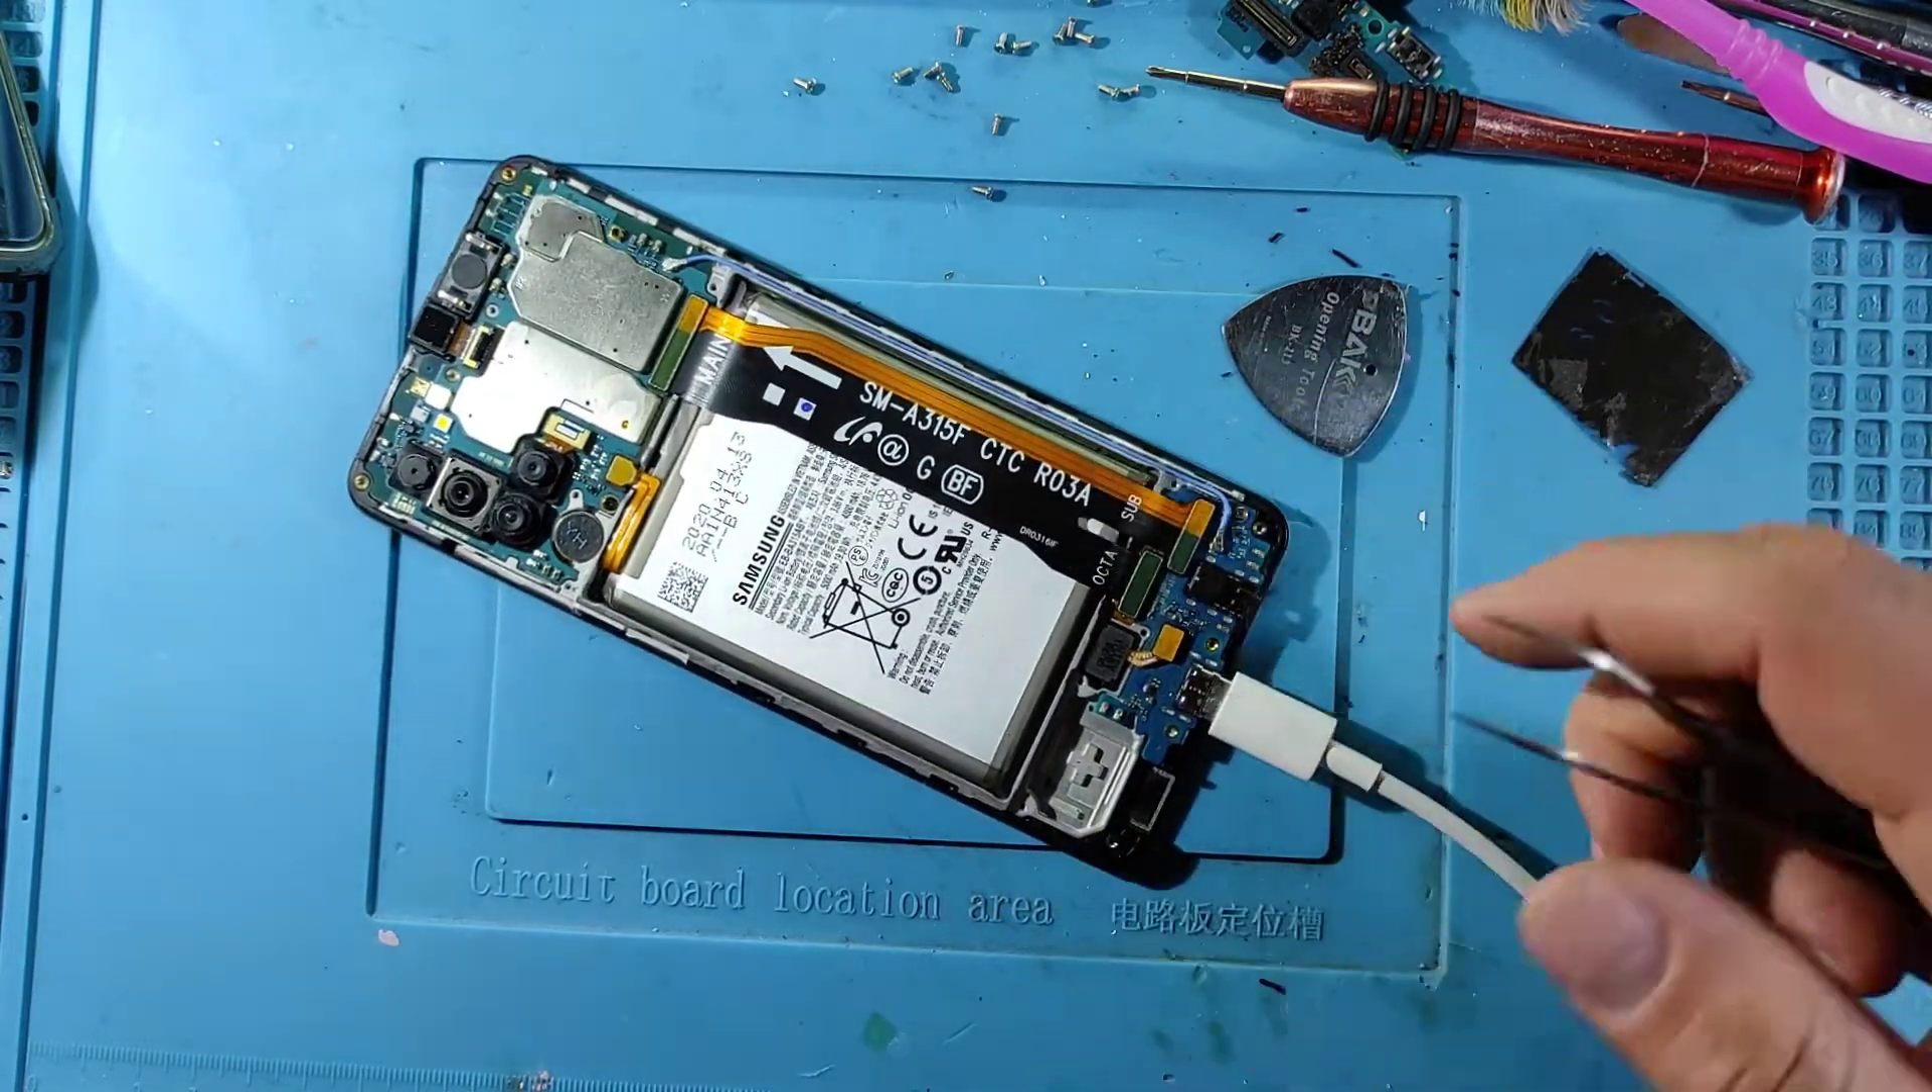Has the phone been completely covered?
No.